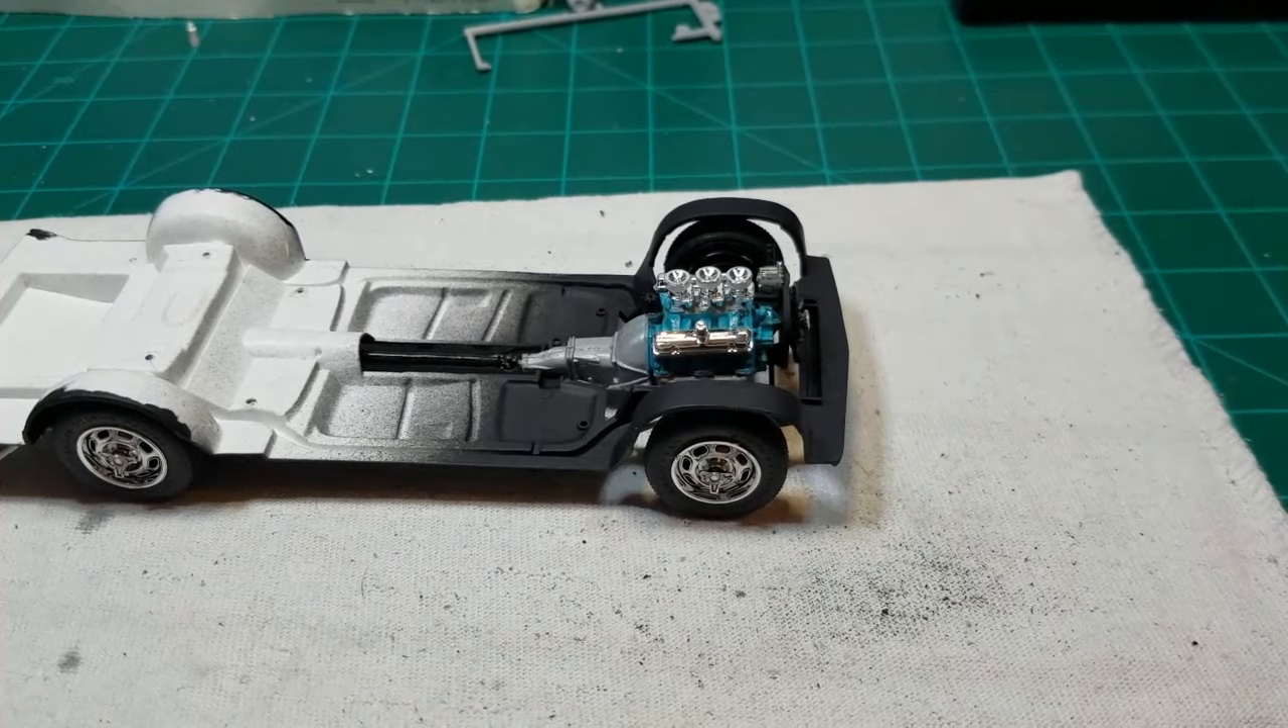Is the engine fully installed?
Yes.